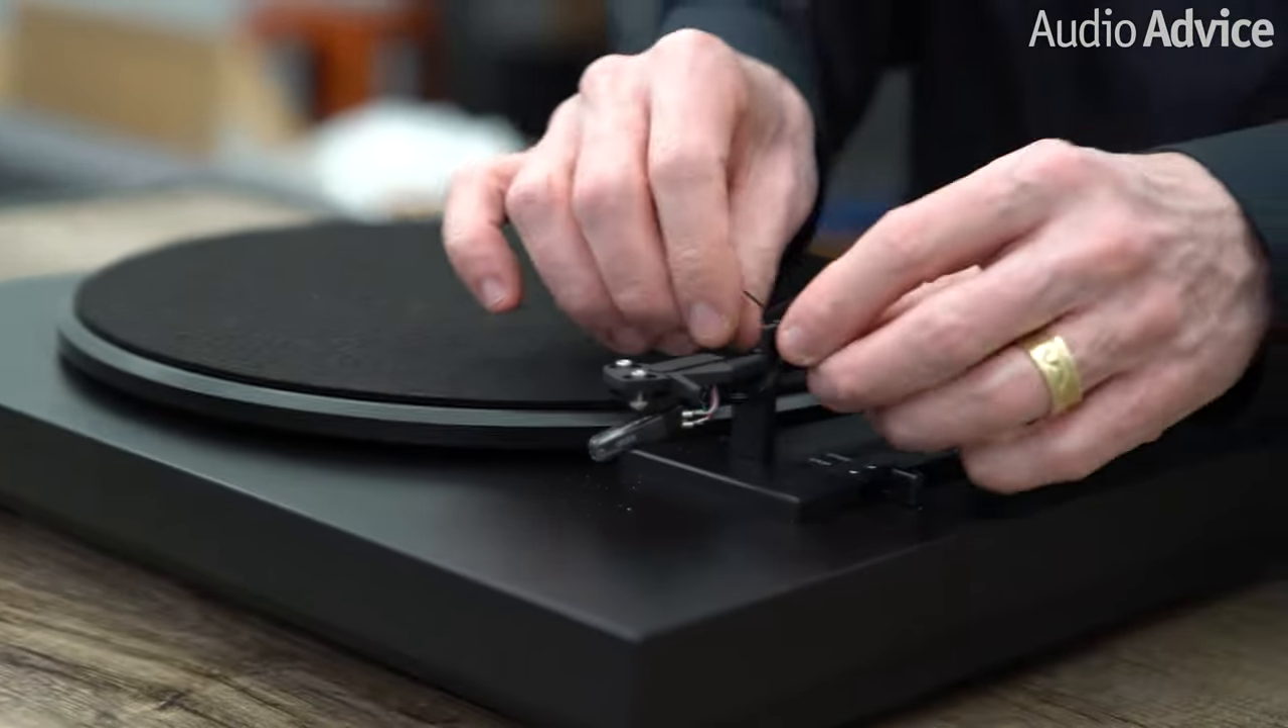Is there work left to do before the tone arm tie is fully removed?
Yes.